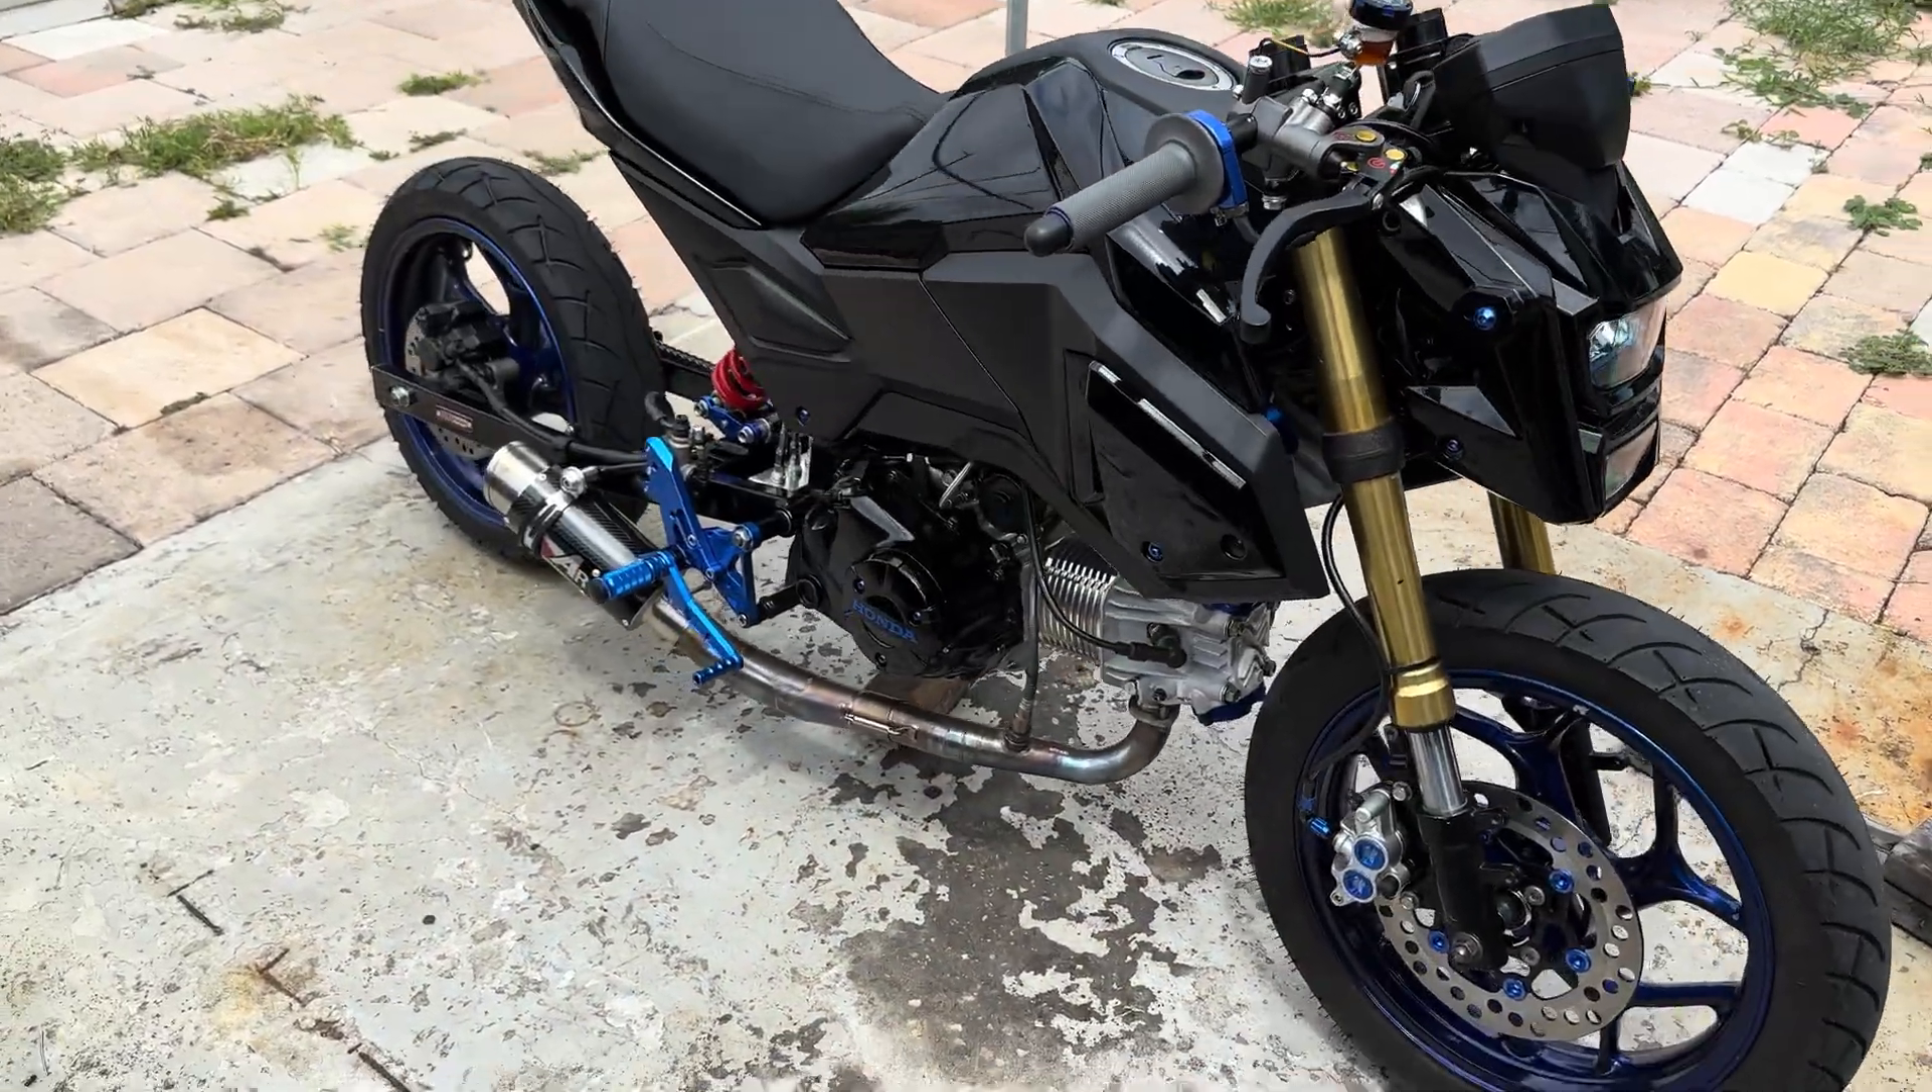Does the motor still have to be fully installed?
No.